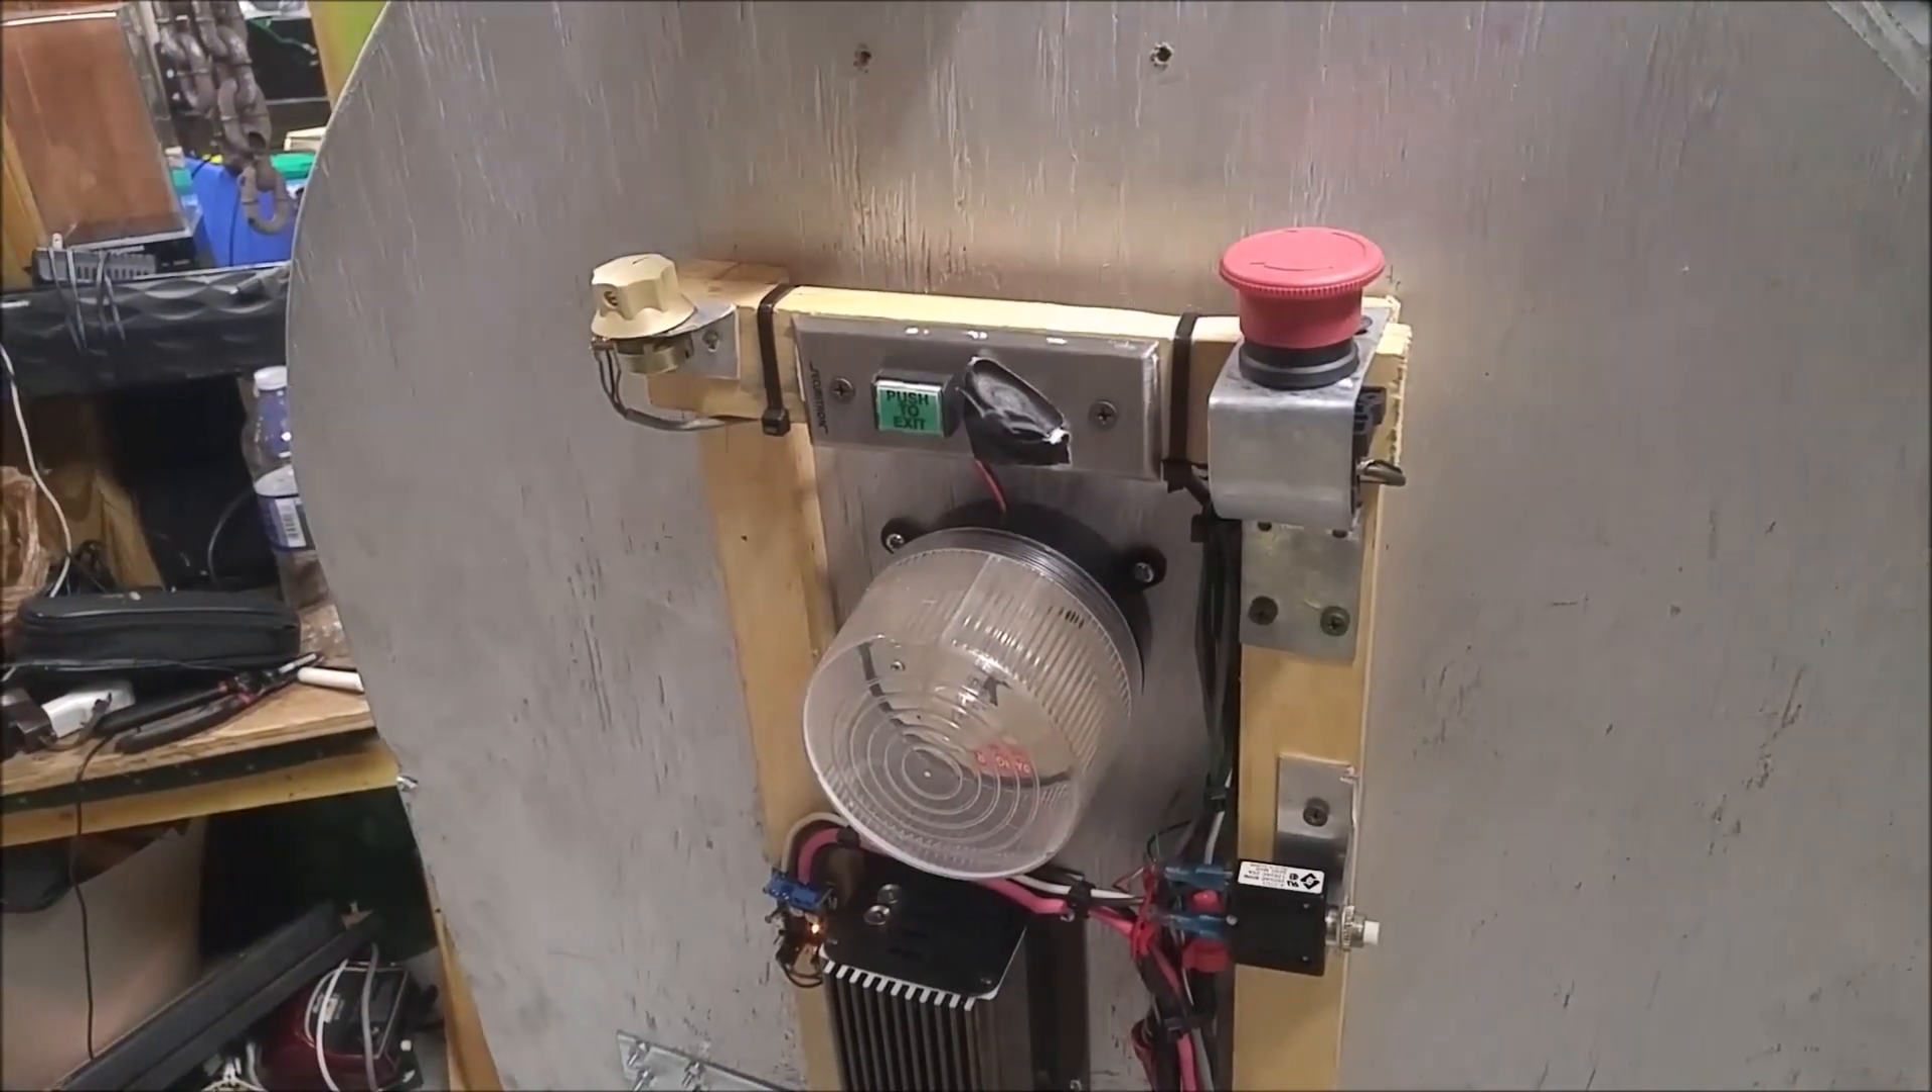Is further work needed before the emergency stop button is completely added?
No.